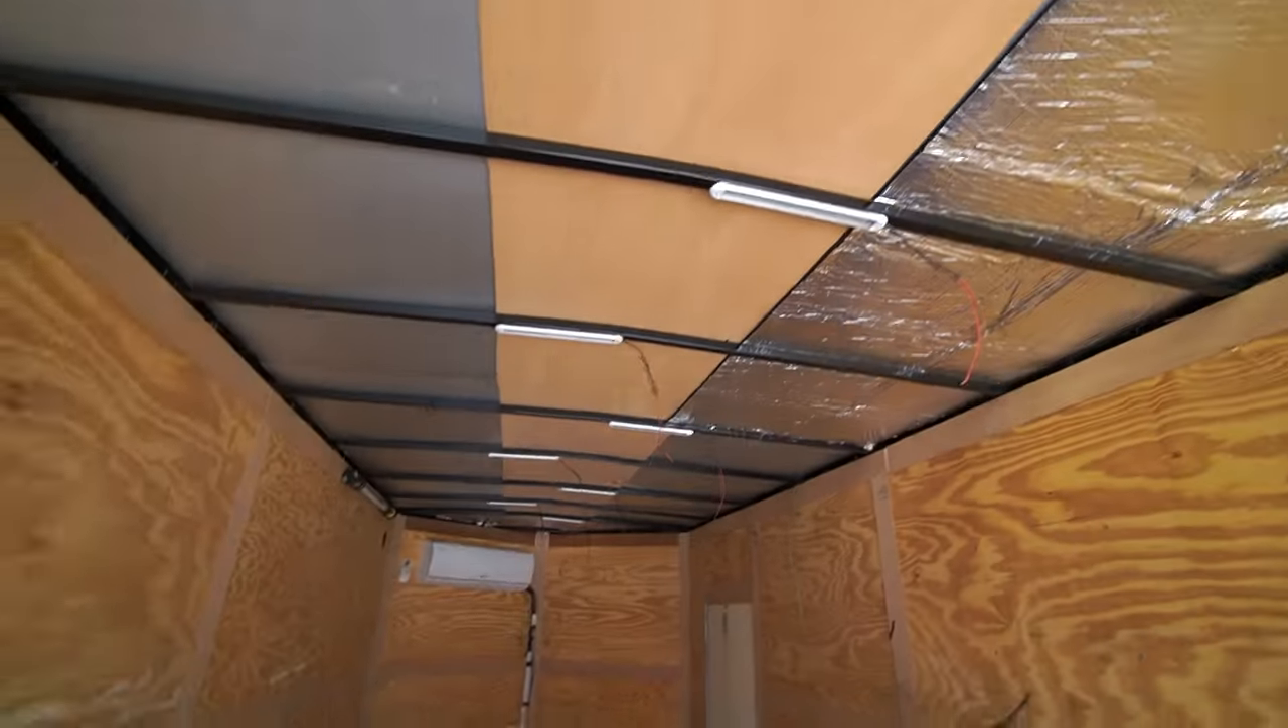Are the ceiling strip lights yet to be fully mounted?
No.